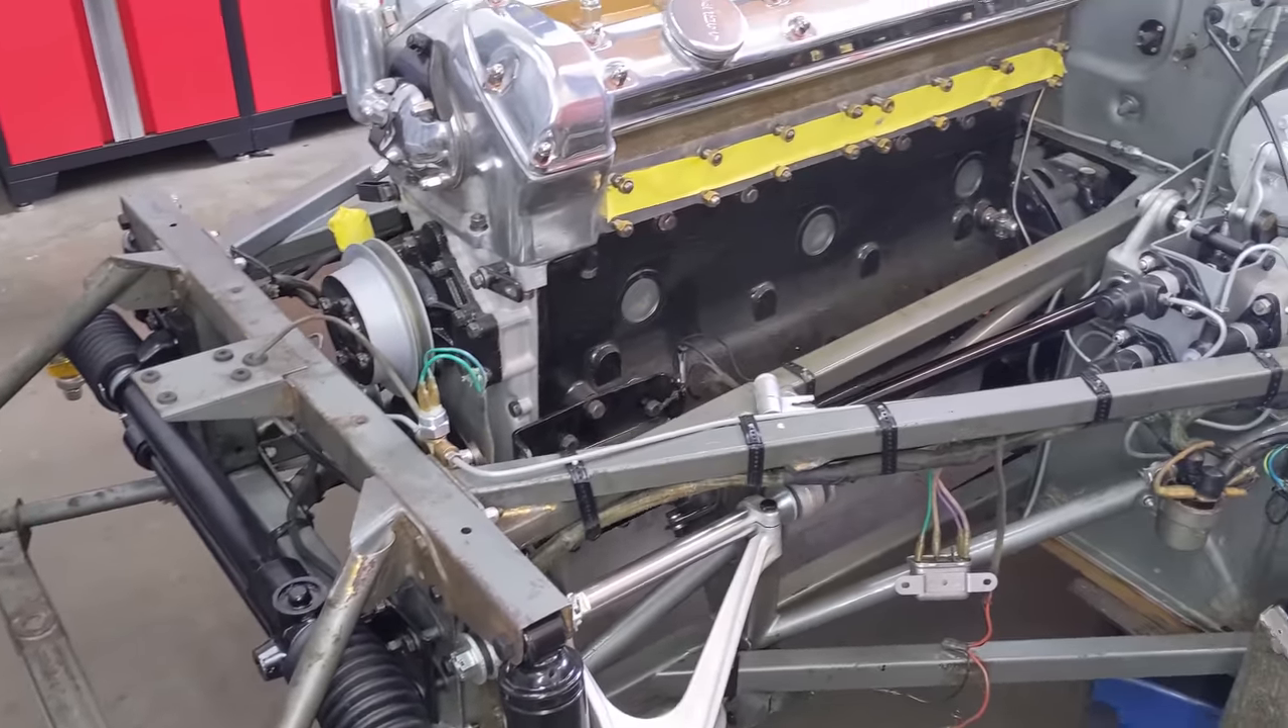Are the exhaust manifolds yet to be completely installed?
Yes.